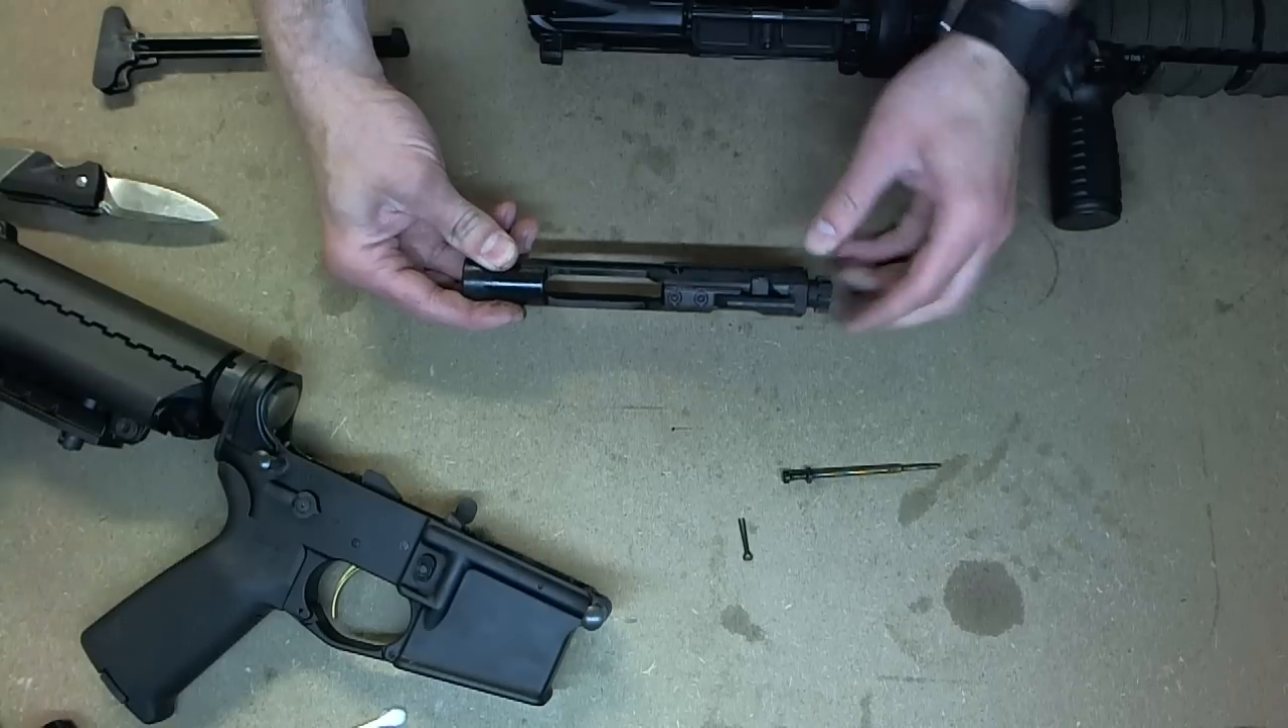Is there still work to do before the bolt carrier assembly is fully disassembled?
Yes.